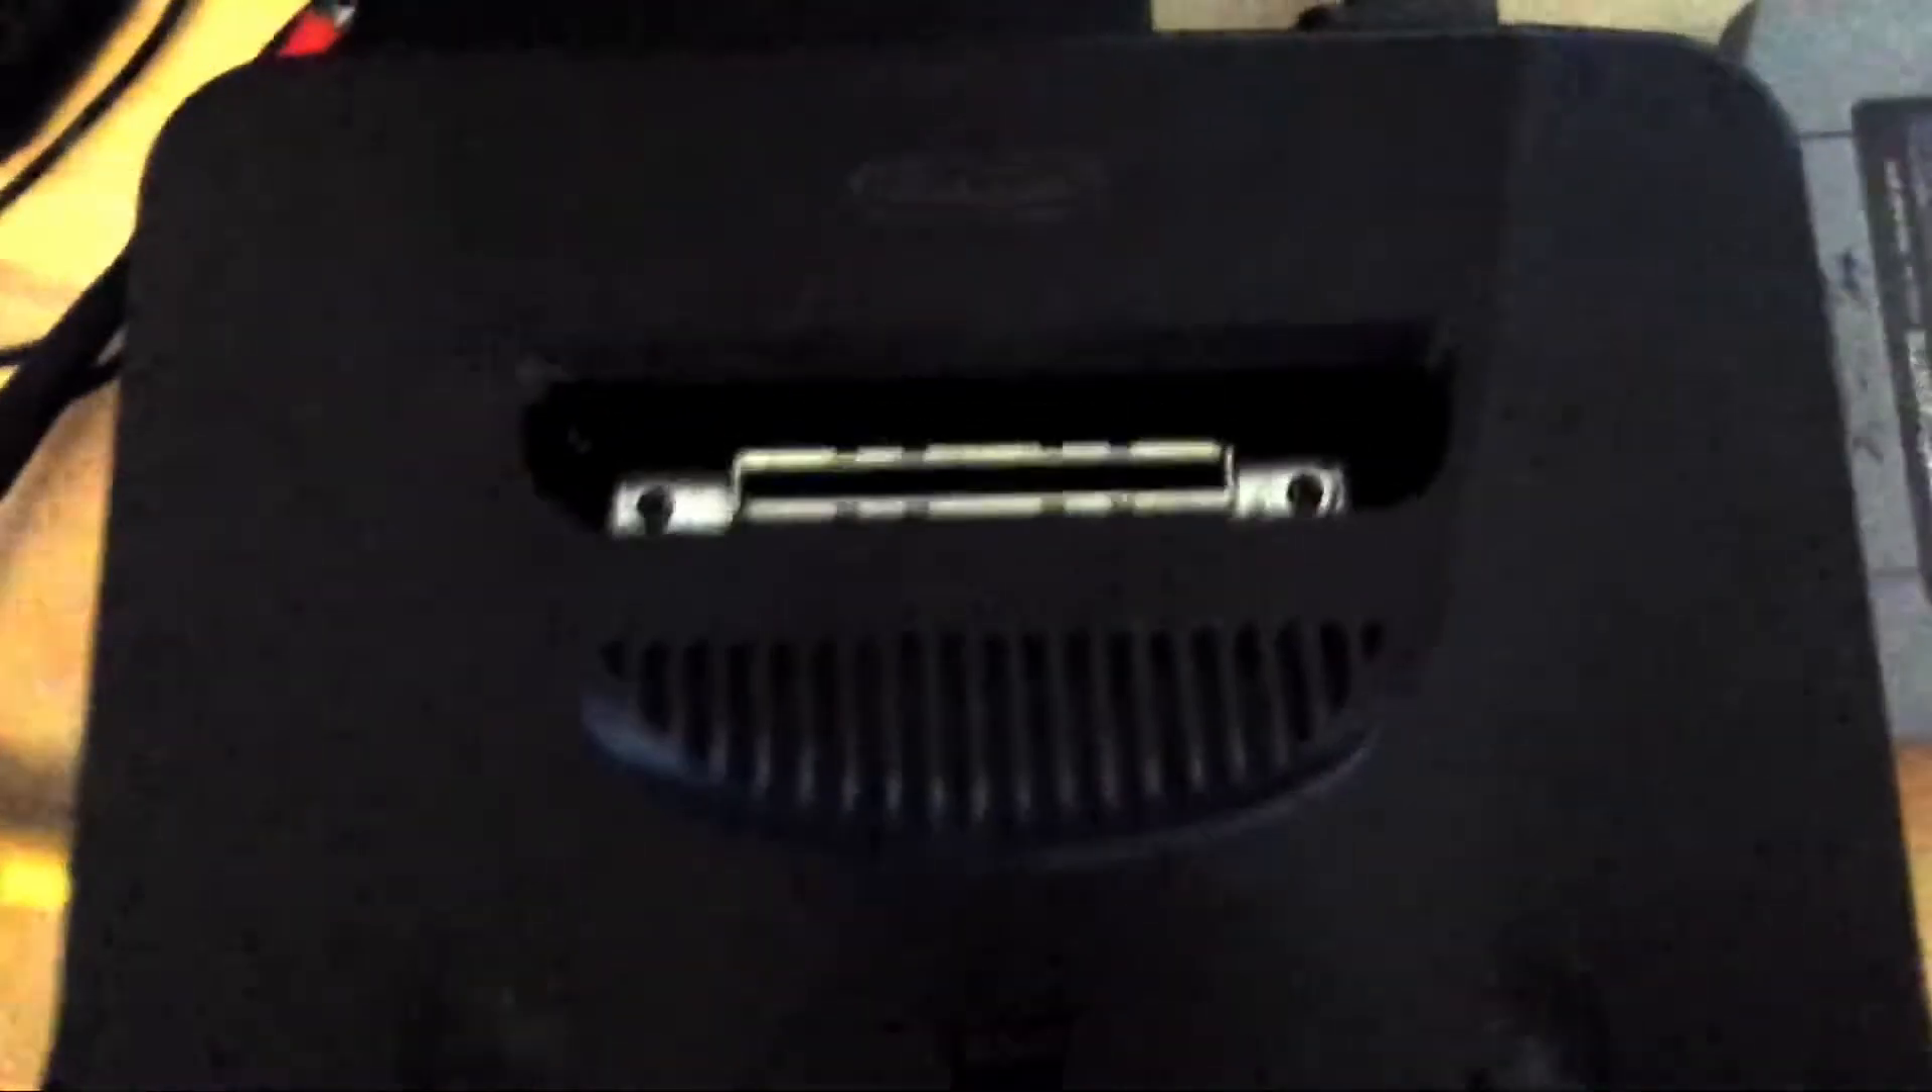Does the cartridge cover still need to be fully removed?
No.